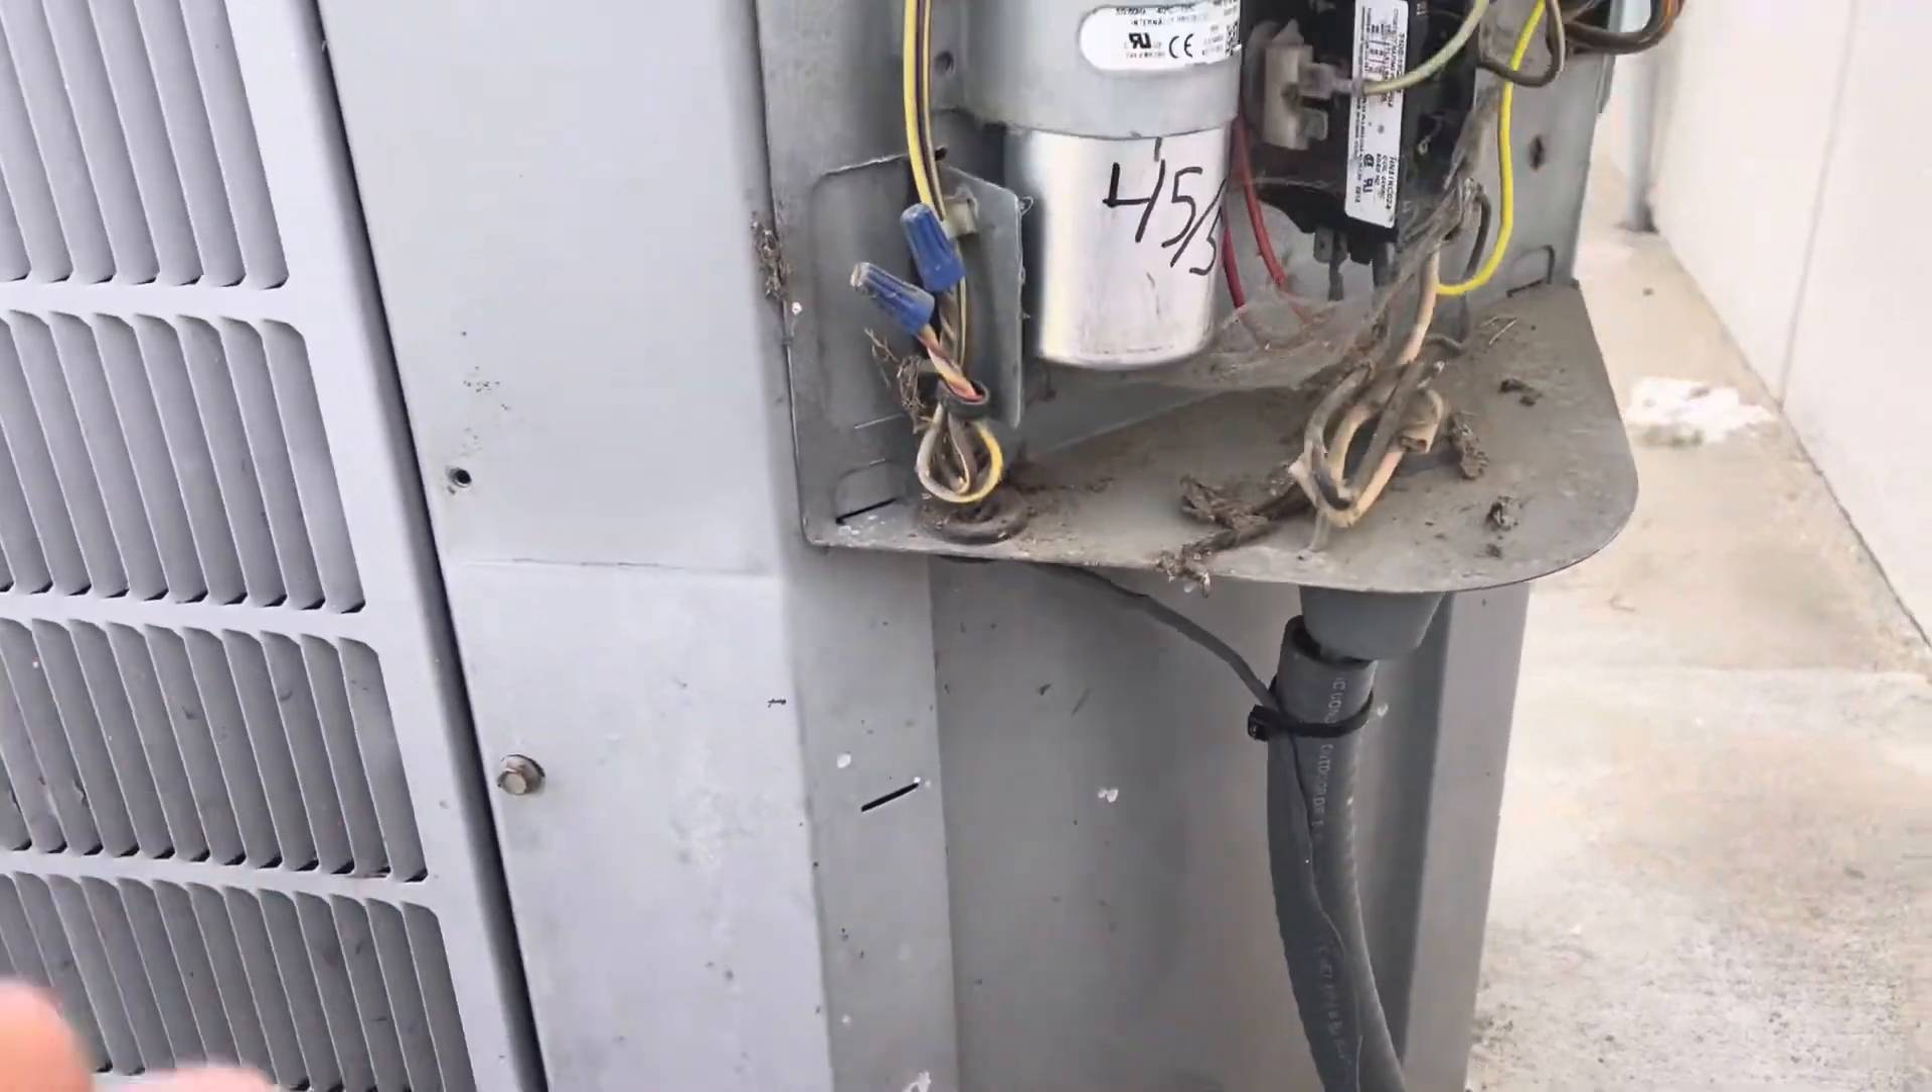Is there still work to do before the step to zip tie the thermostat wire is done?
No.